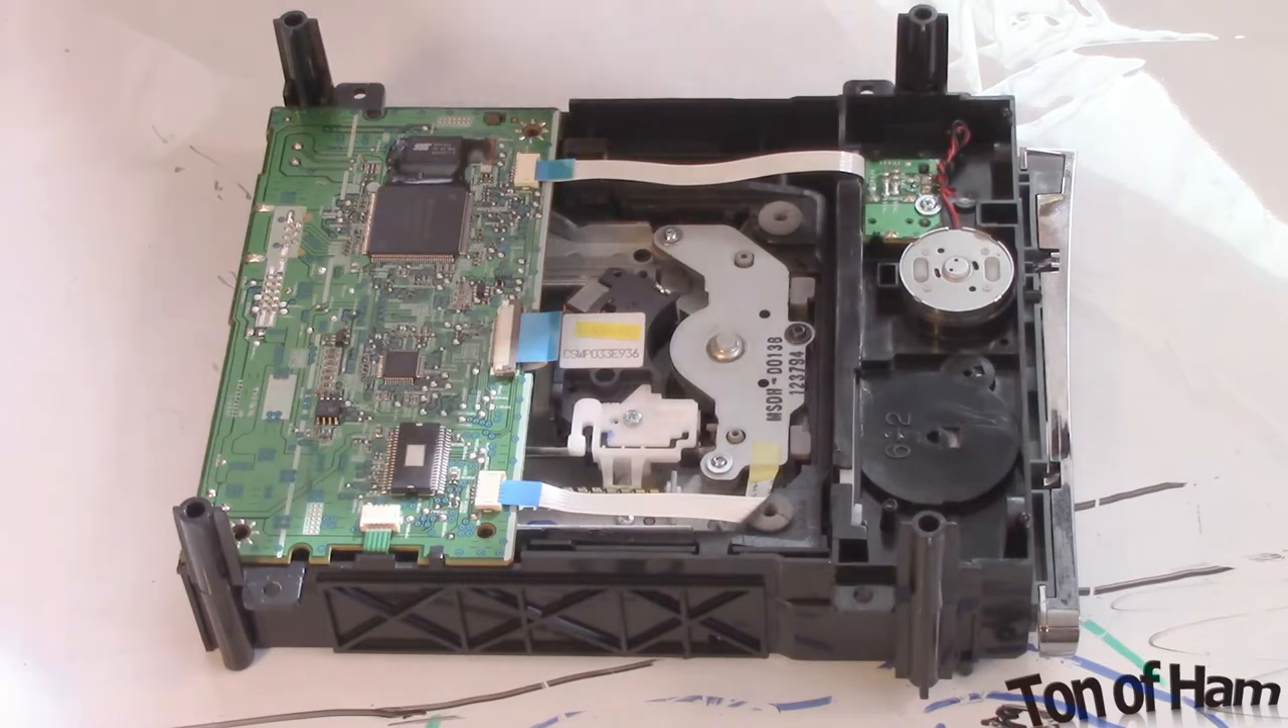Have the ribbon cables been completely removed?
No.